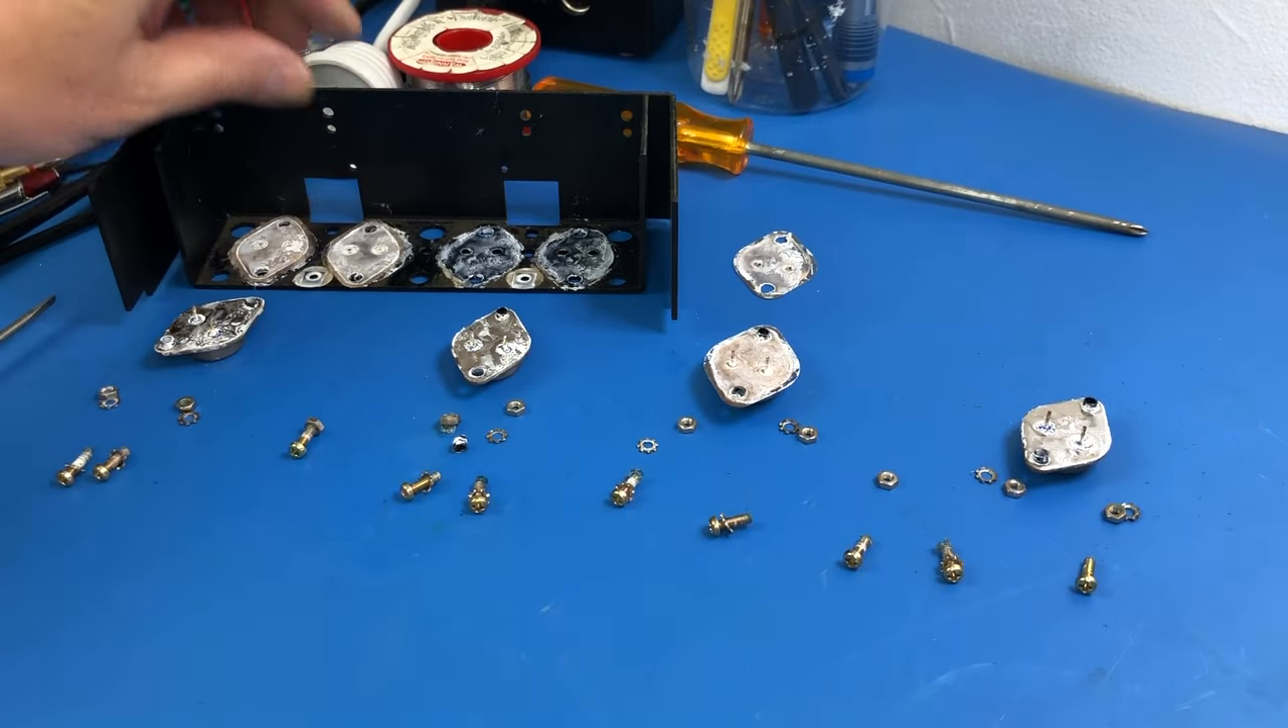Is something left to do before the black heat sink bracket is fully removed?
No.